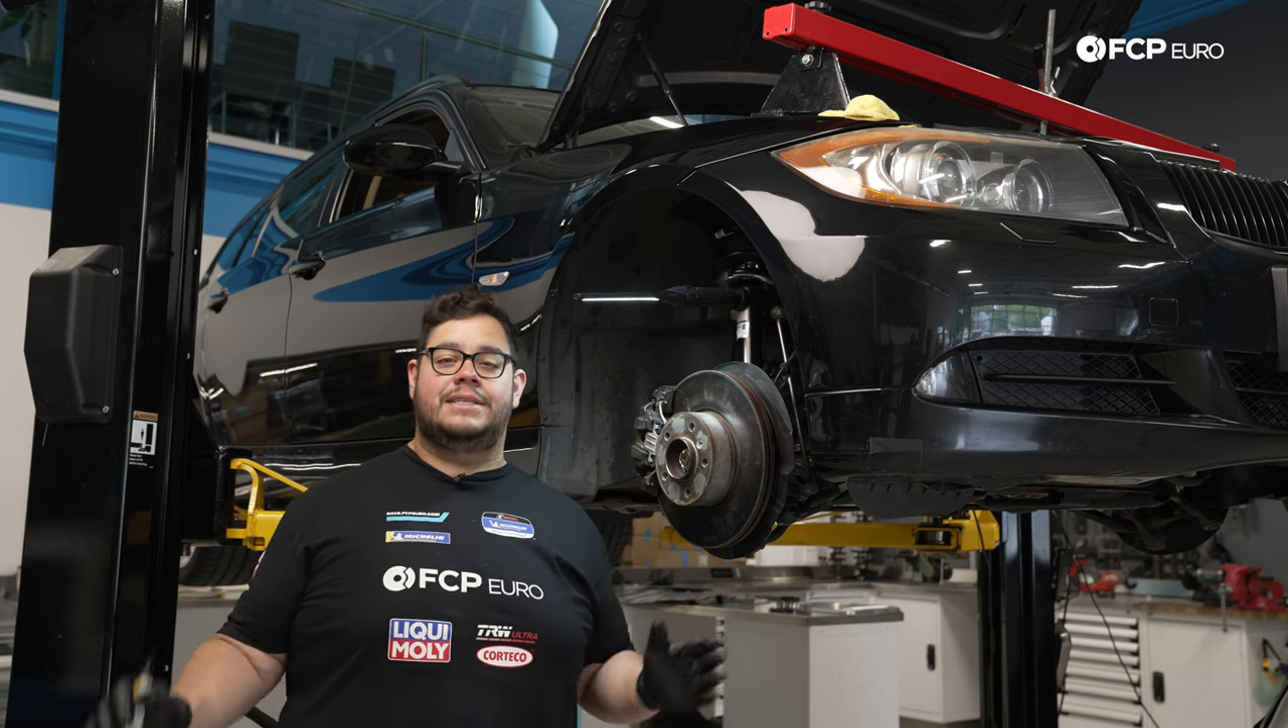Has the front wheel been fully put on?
No.